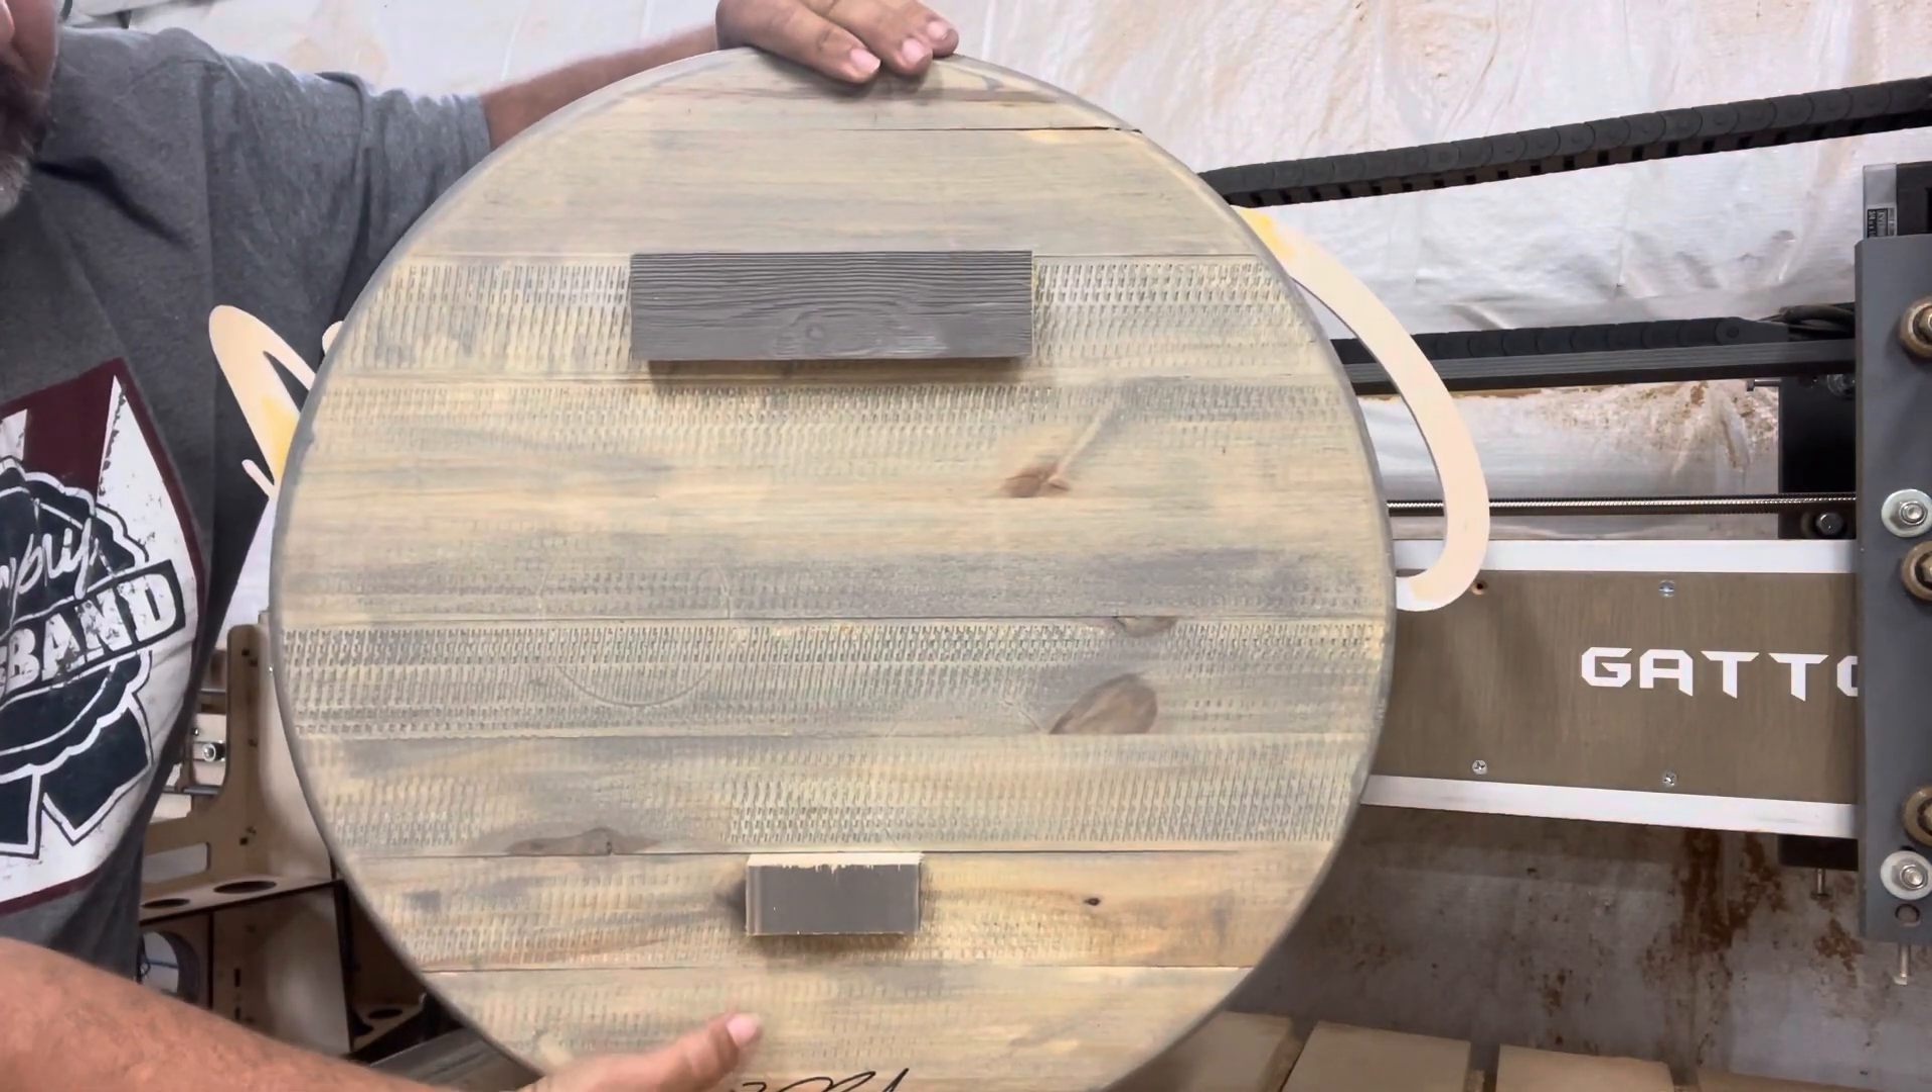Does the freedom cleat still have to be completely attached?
No.